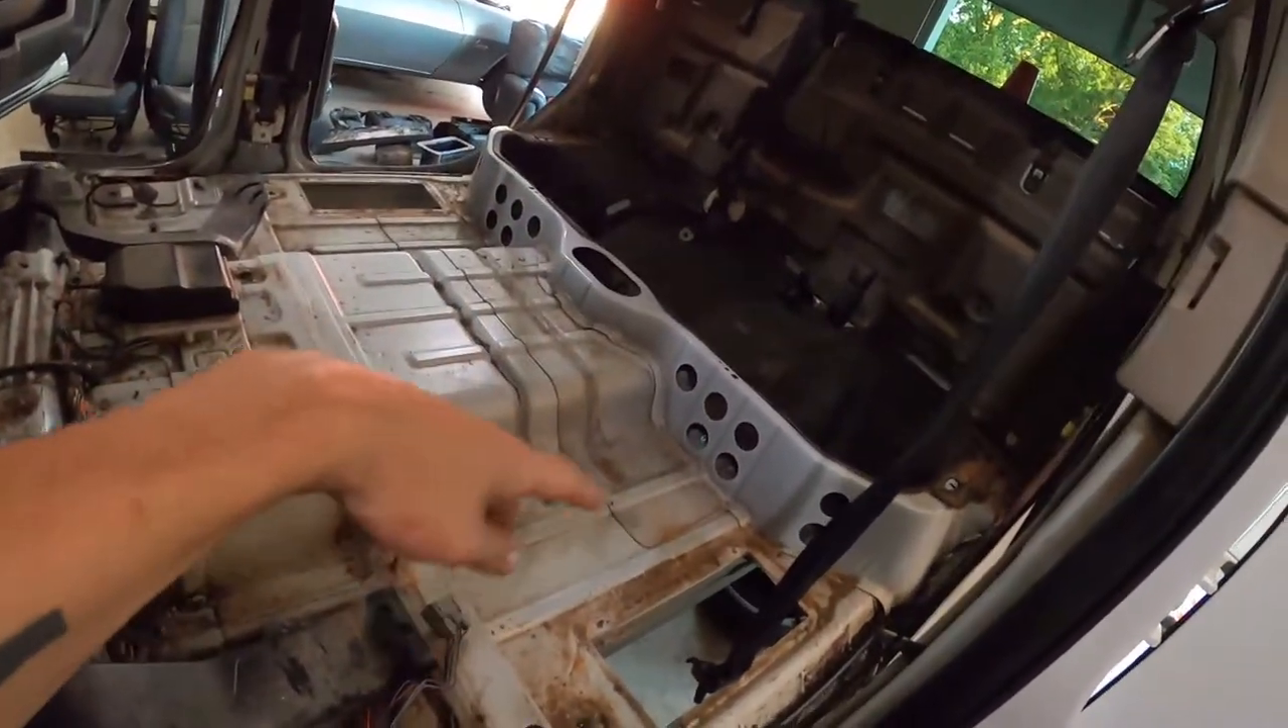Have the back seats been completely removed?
Yes.